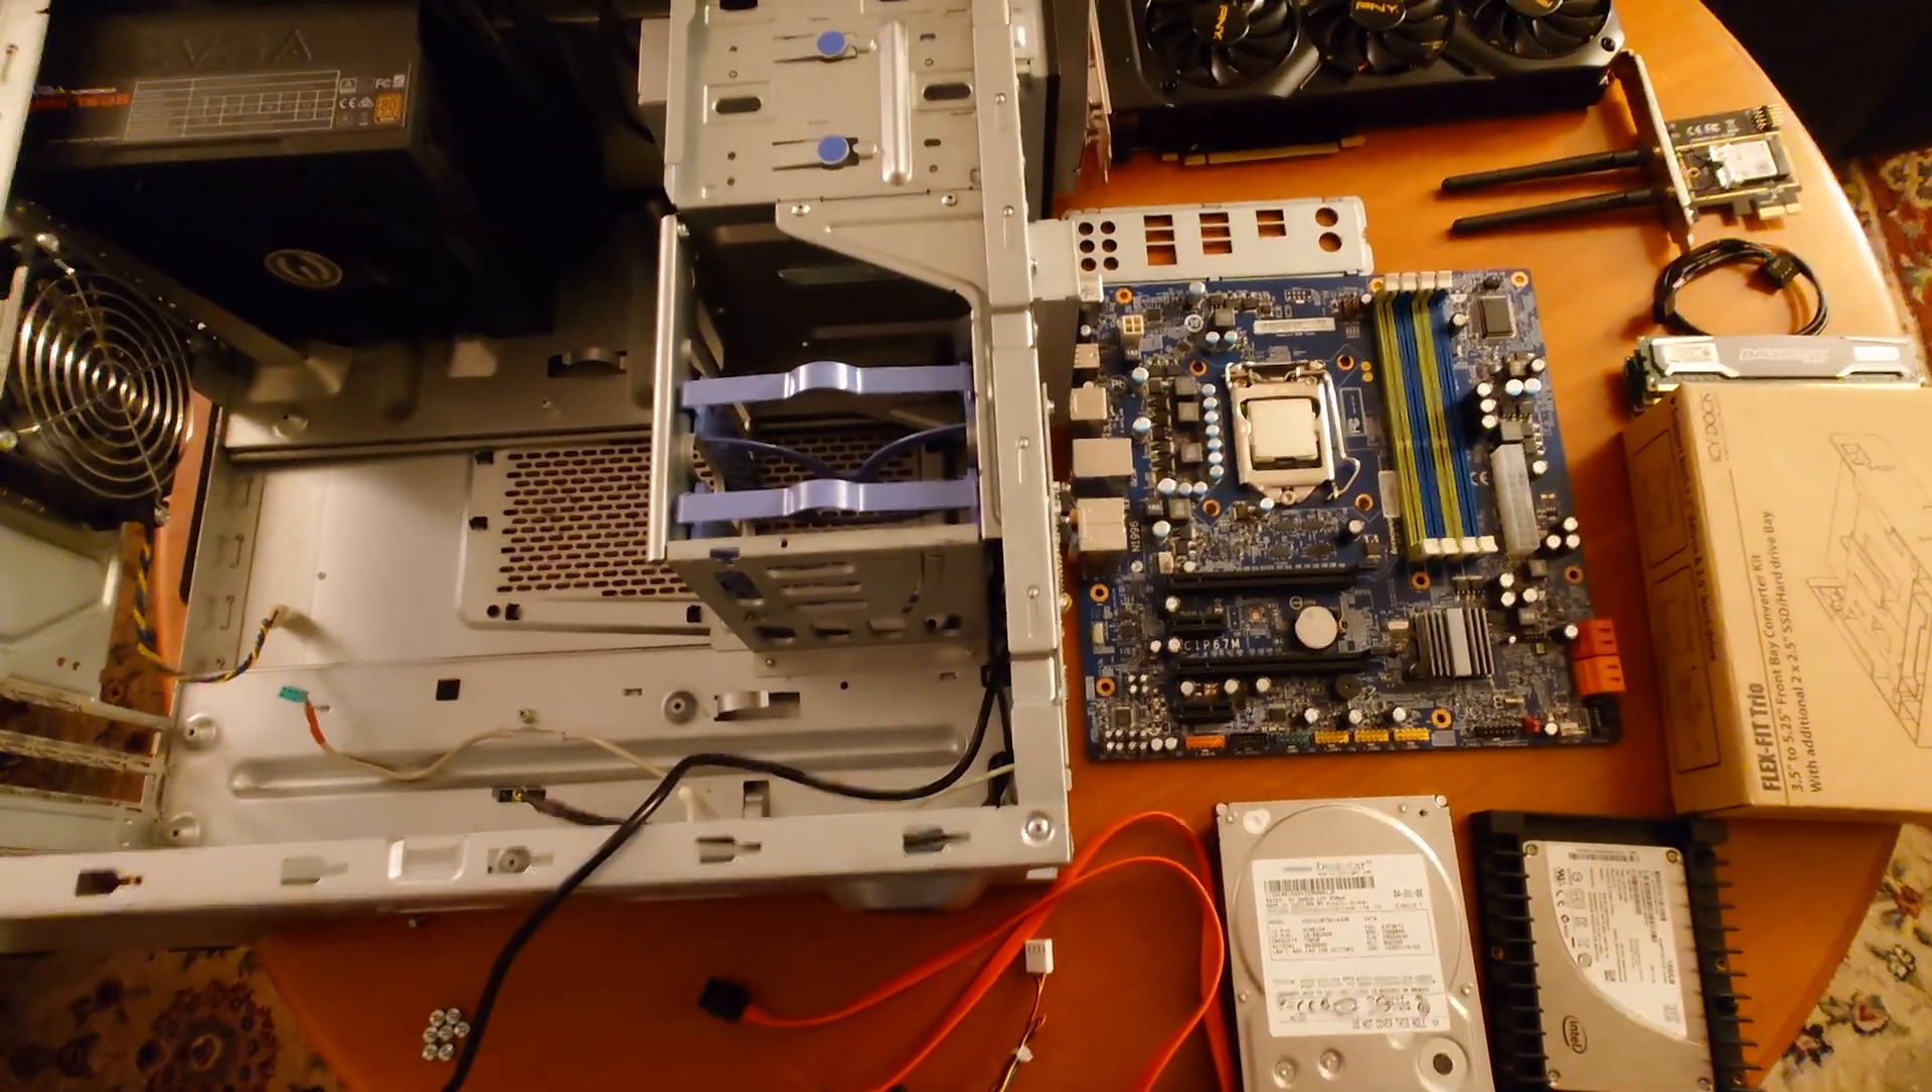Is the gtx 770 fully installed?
No.